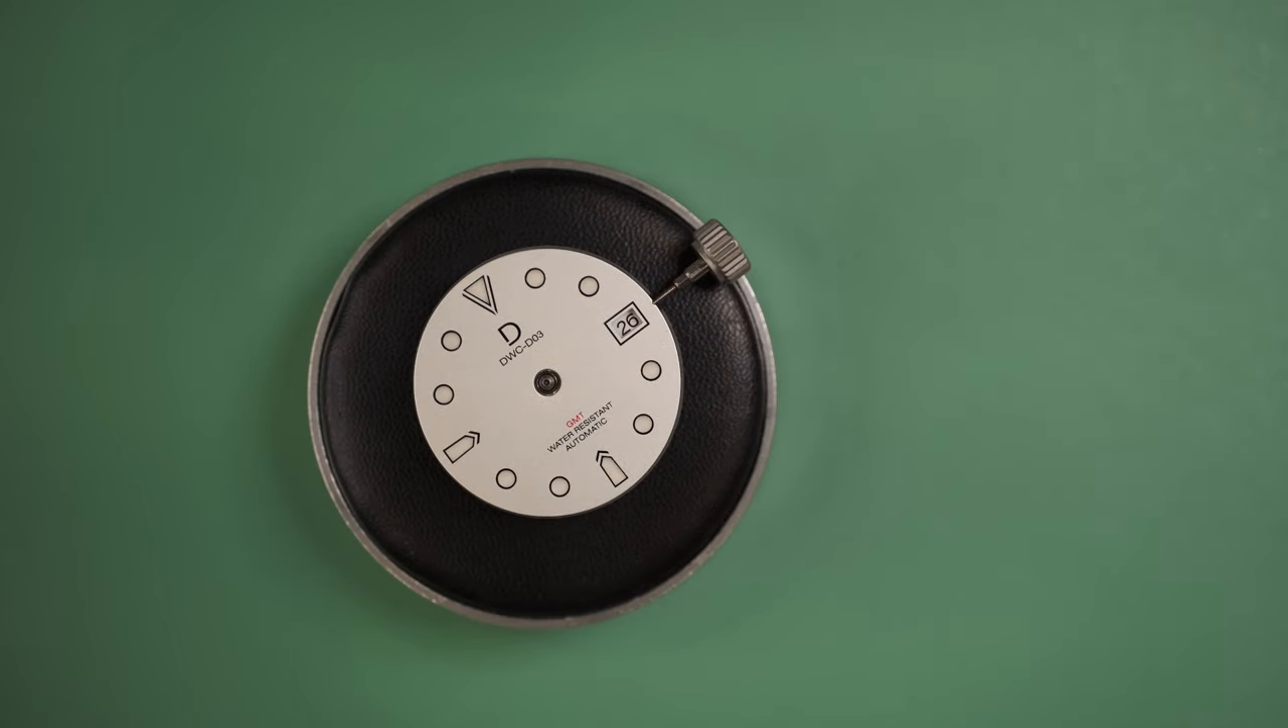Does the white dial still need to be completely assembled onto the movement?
No.